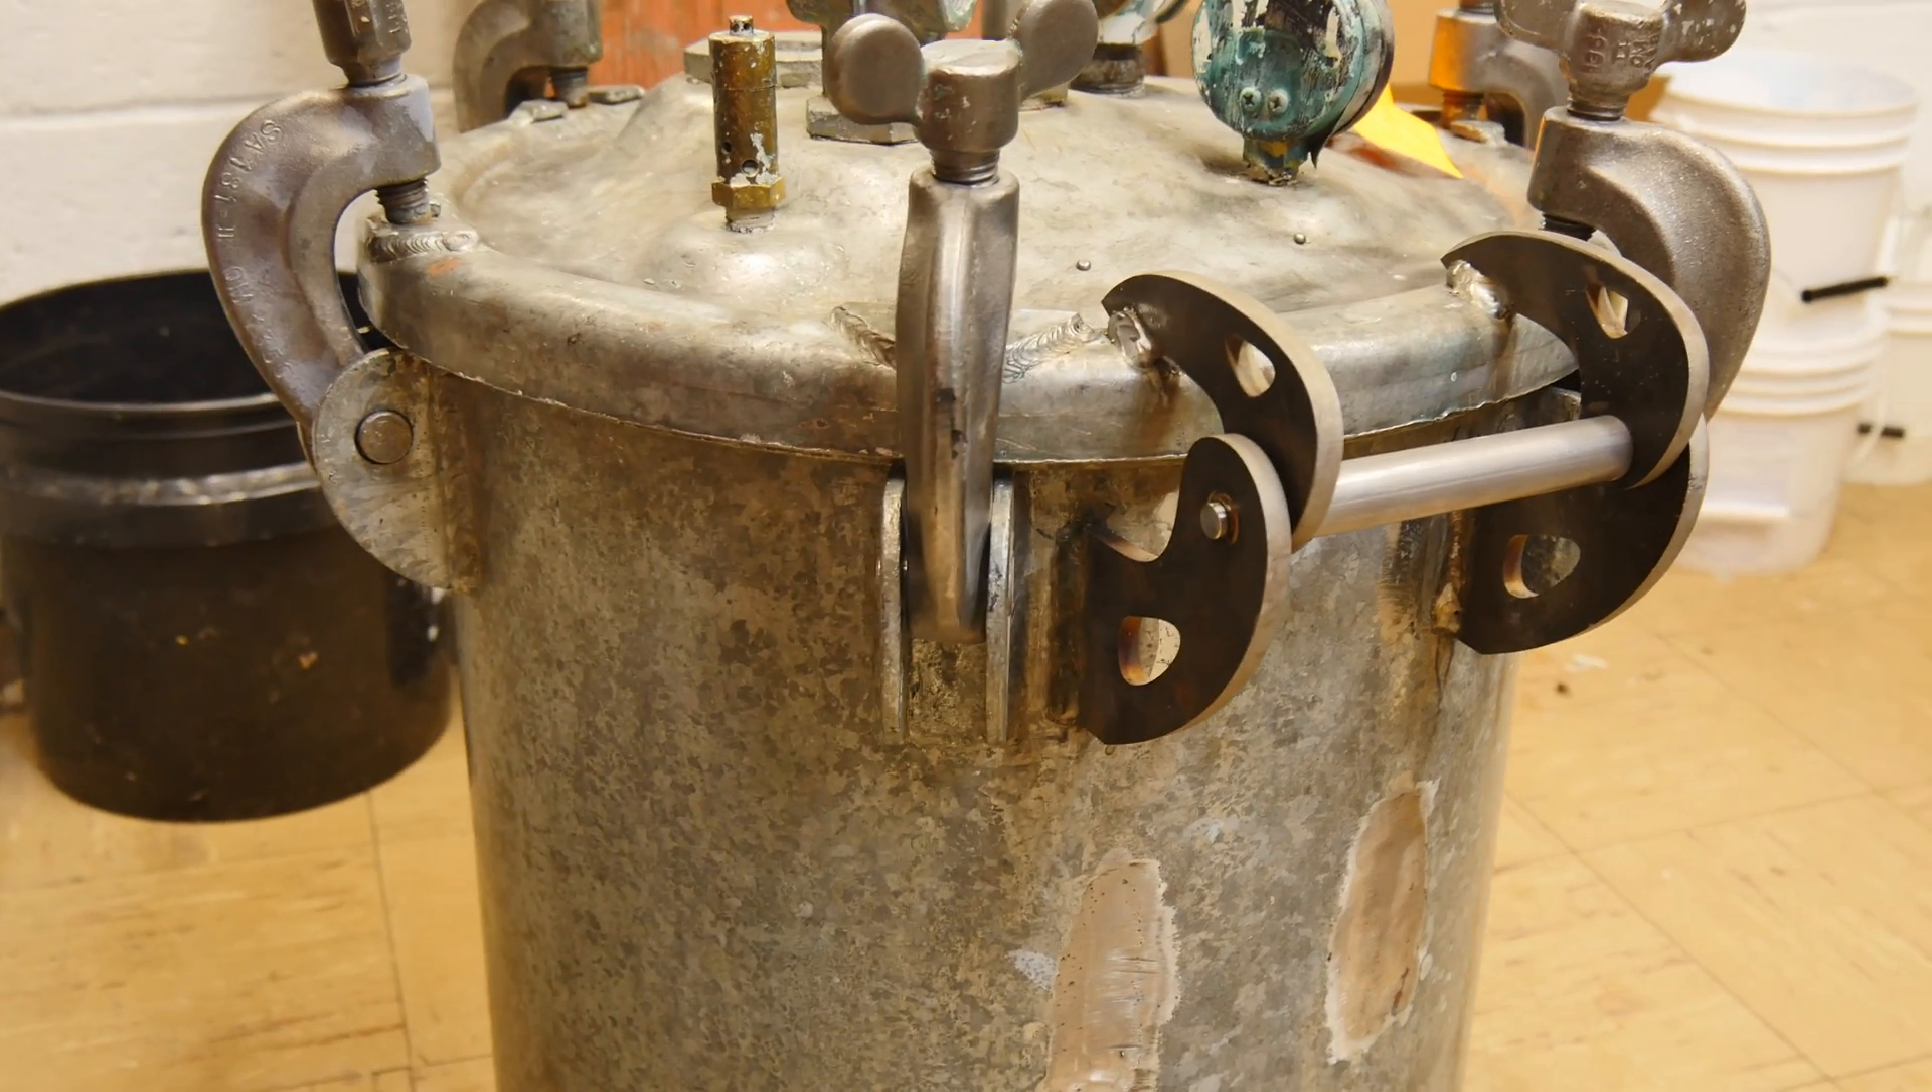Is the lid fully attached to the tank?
Yes.